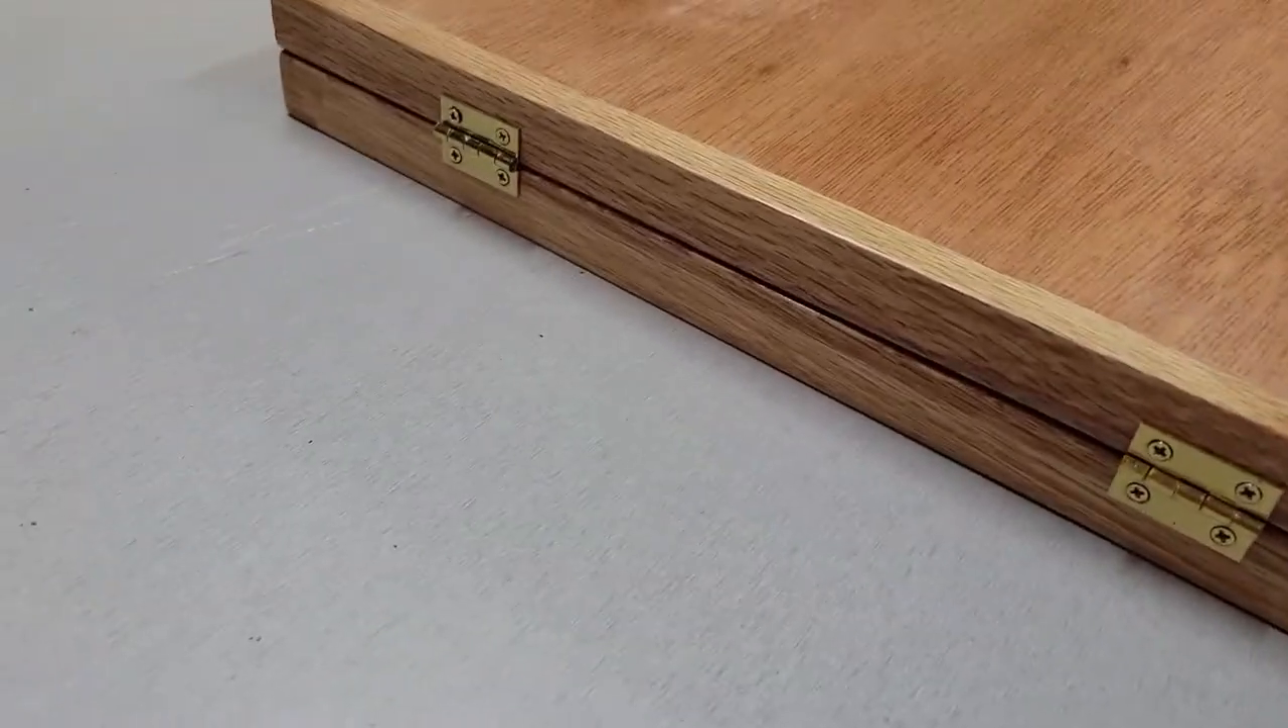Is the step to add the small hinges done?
Yes.